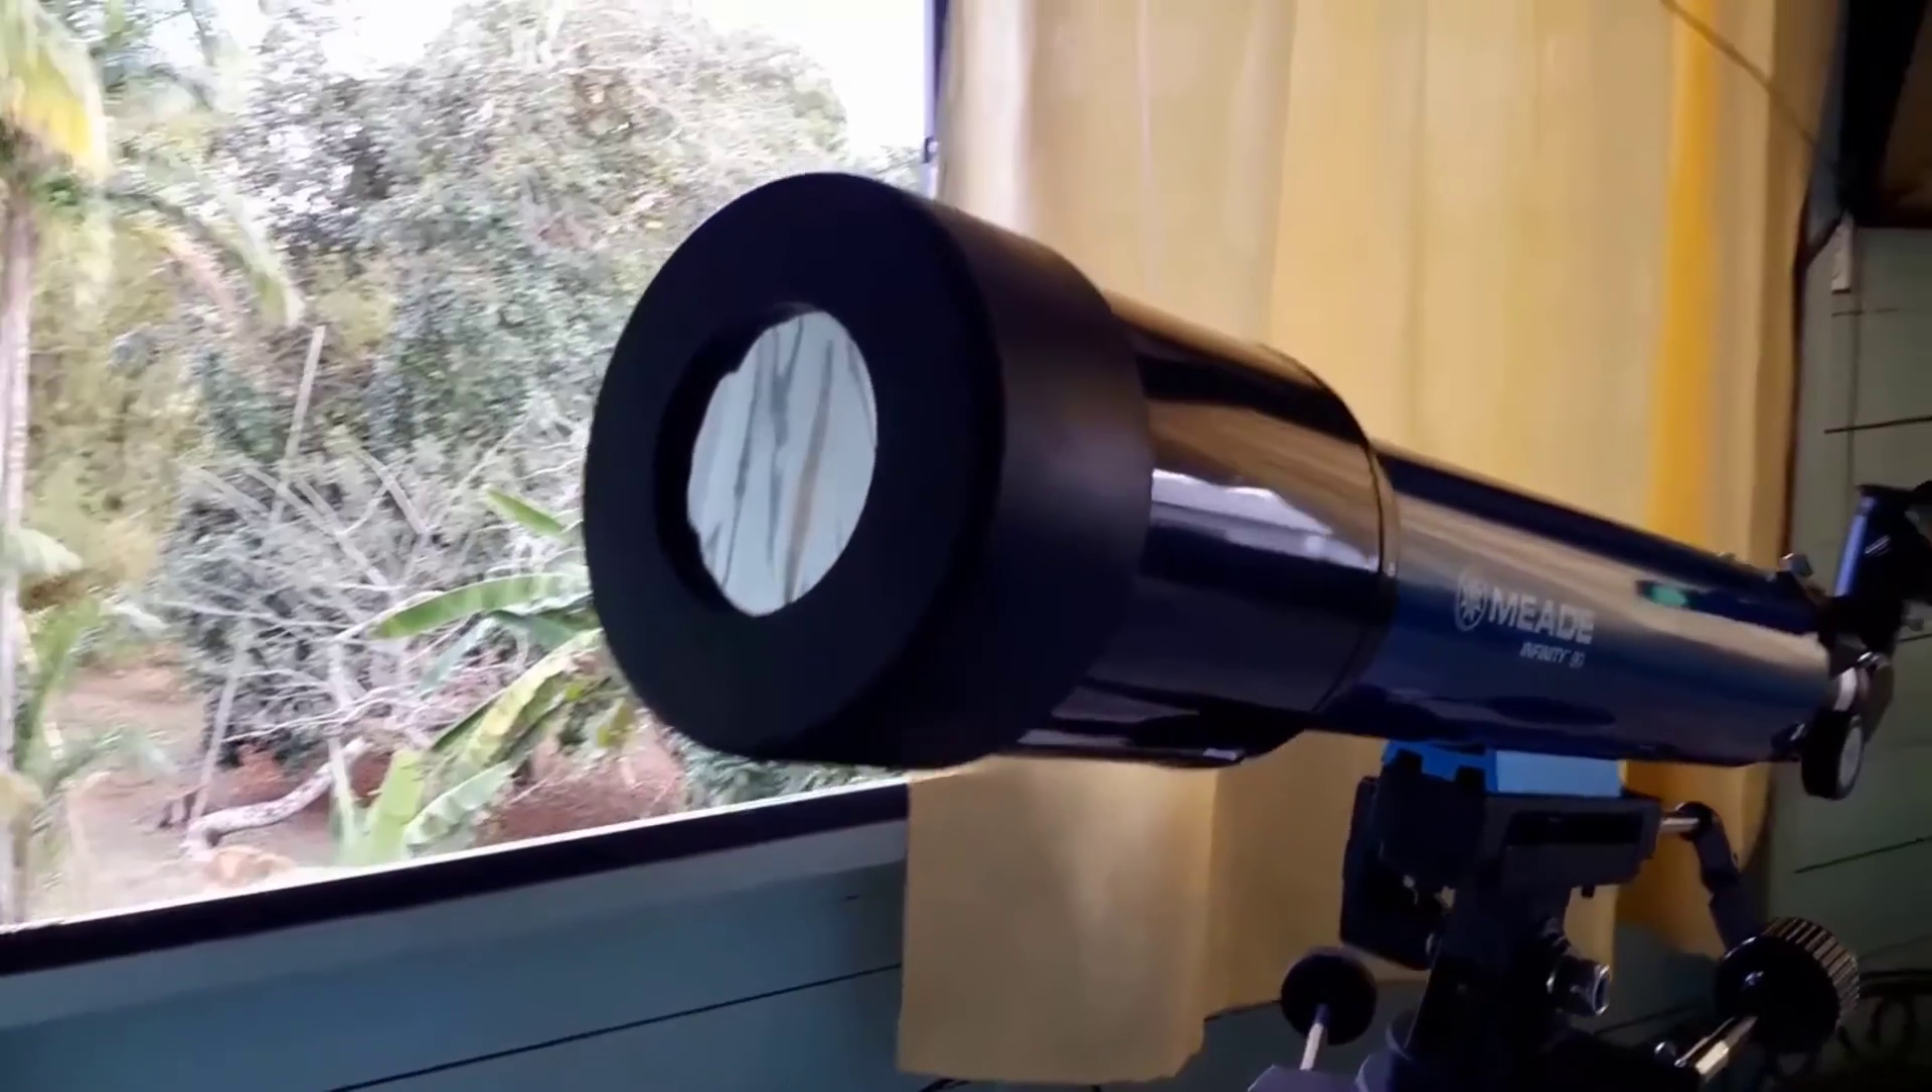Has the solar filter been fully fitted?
Yes.